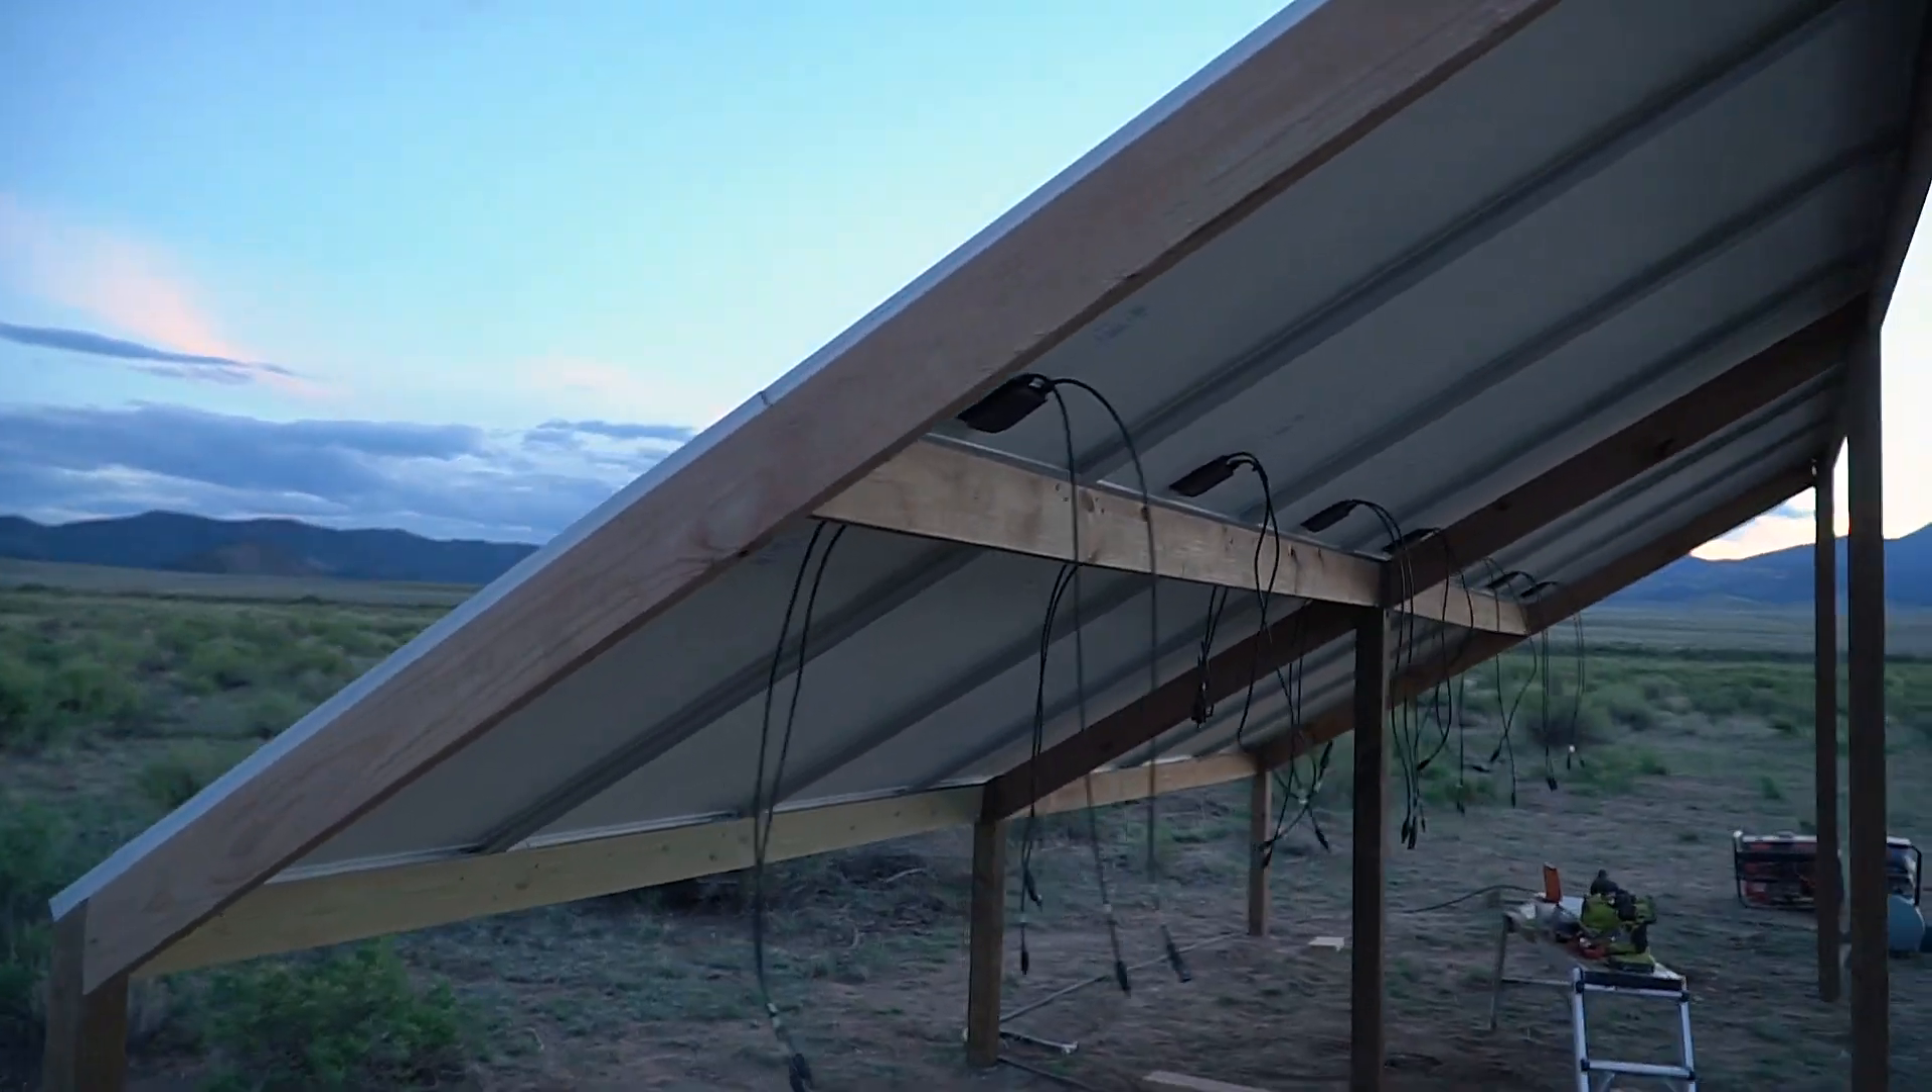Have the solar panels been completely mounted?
Yes.